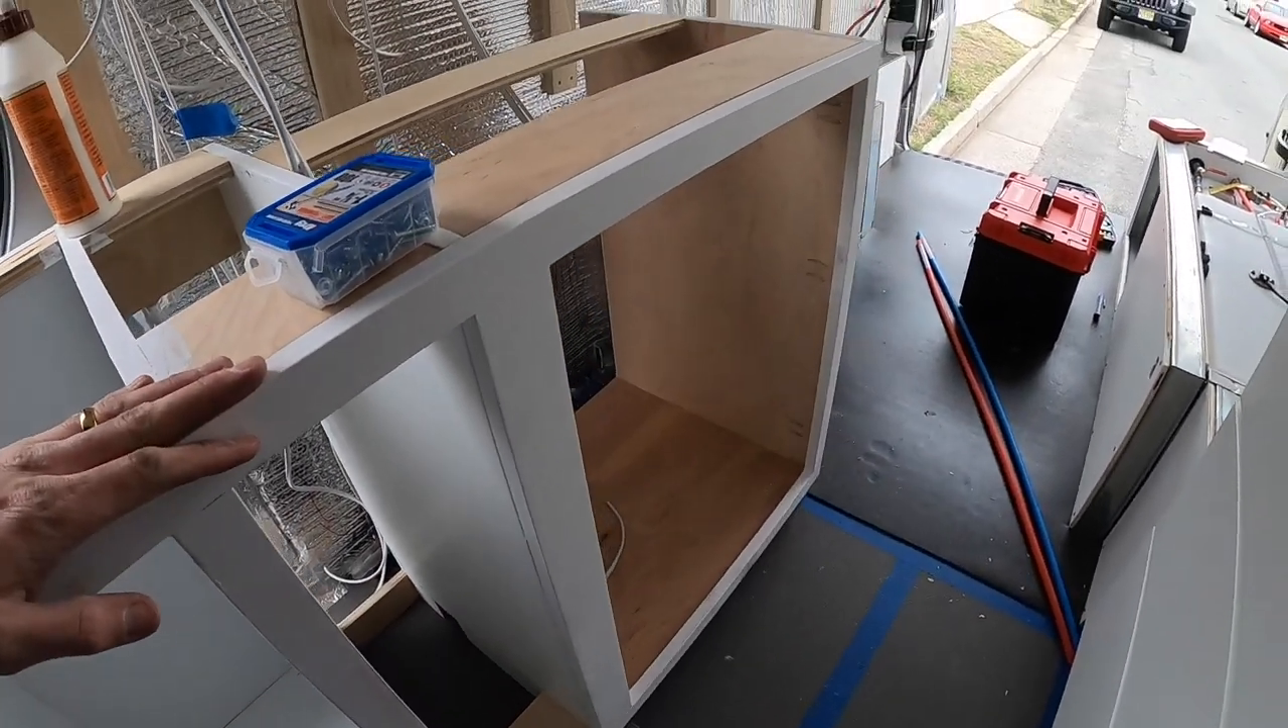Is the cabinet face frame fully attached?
Yes.